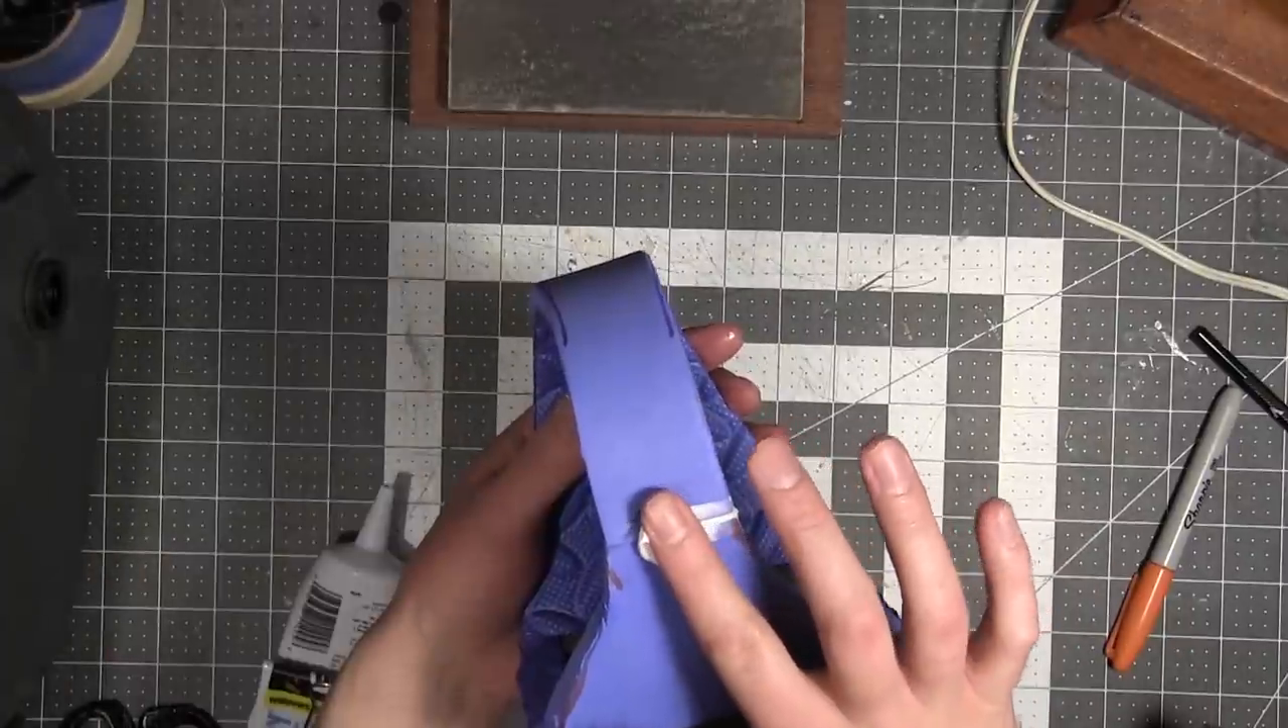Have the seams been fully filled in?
No.